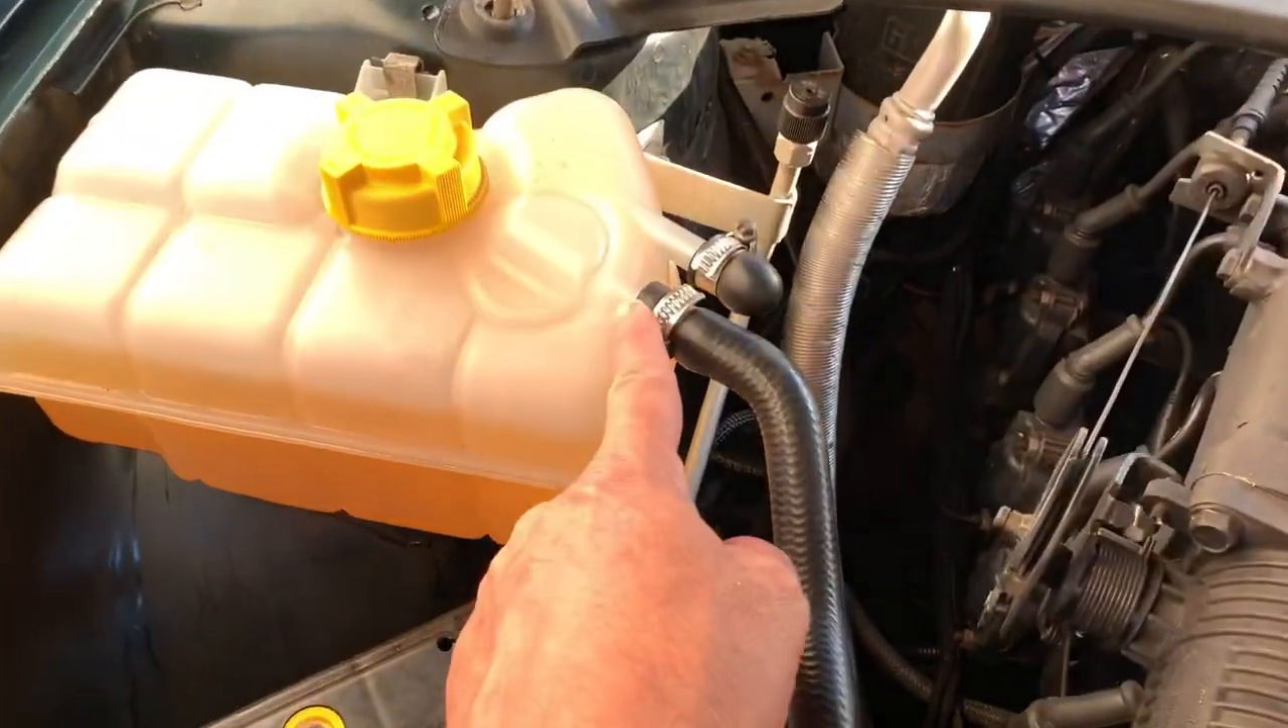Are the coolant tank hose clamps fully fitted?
Yes.